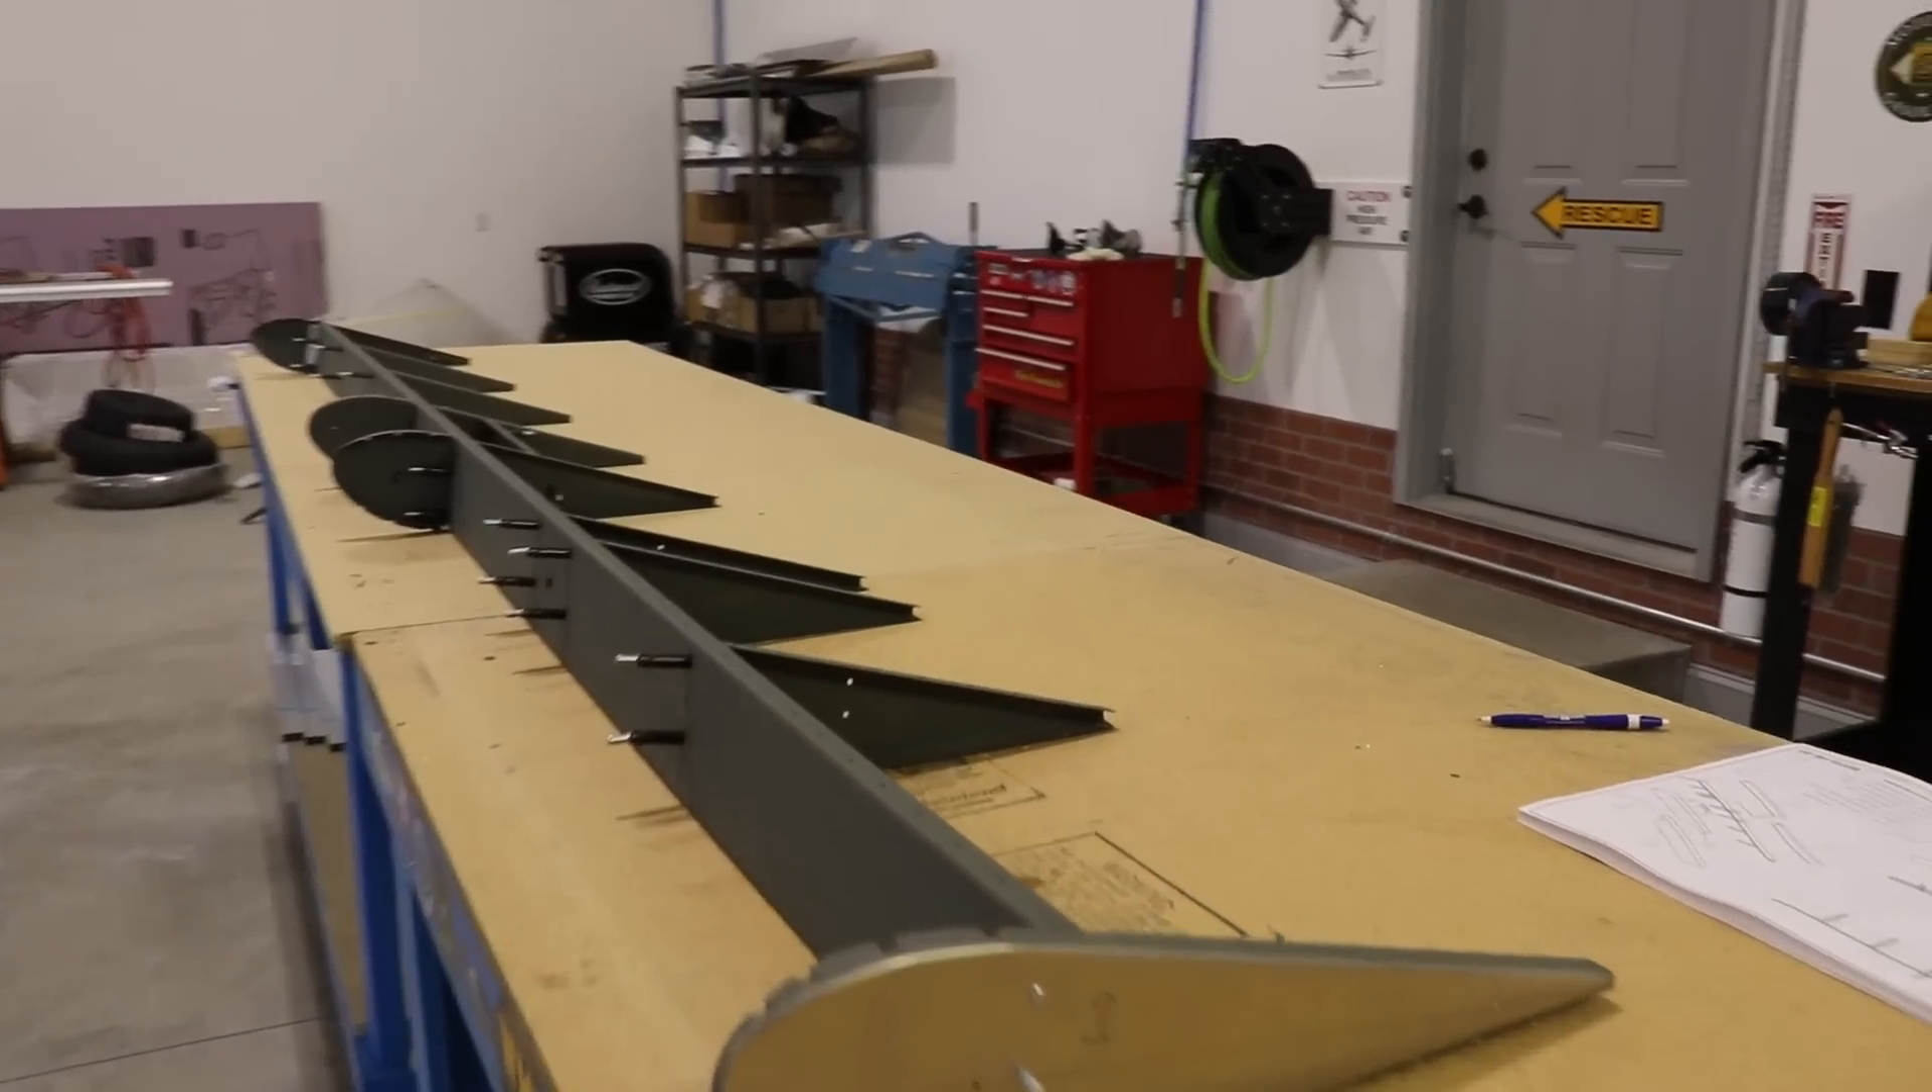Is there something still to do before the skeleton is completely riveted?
Yes.